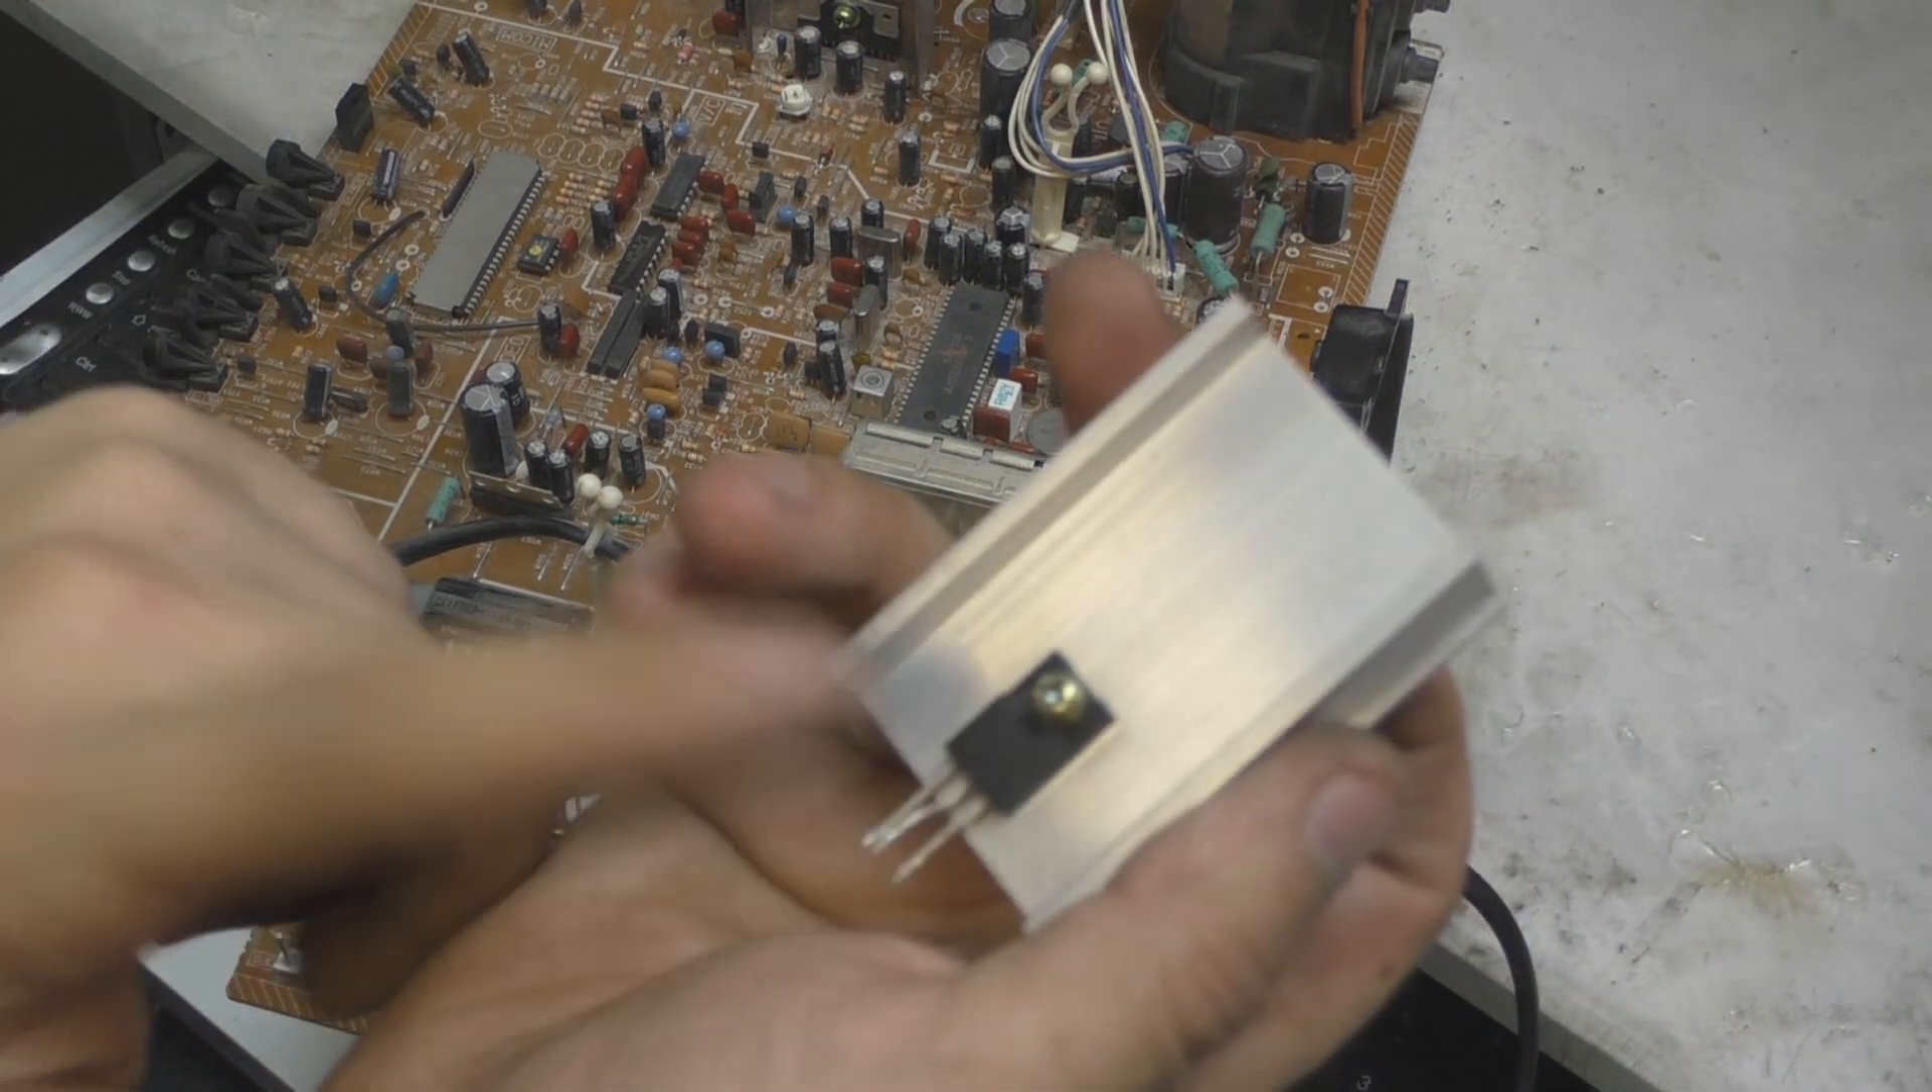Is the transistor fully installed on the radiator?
Yes.